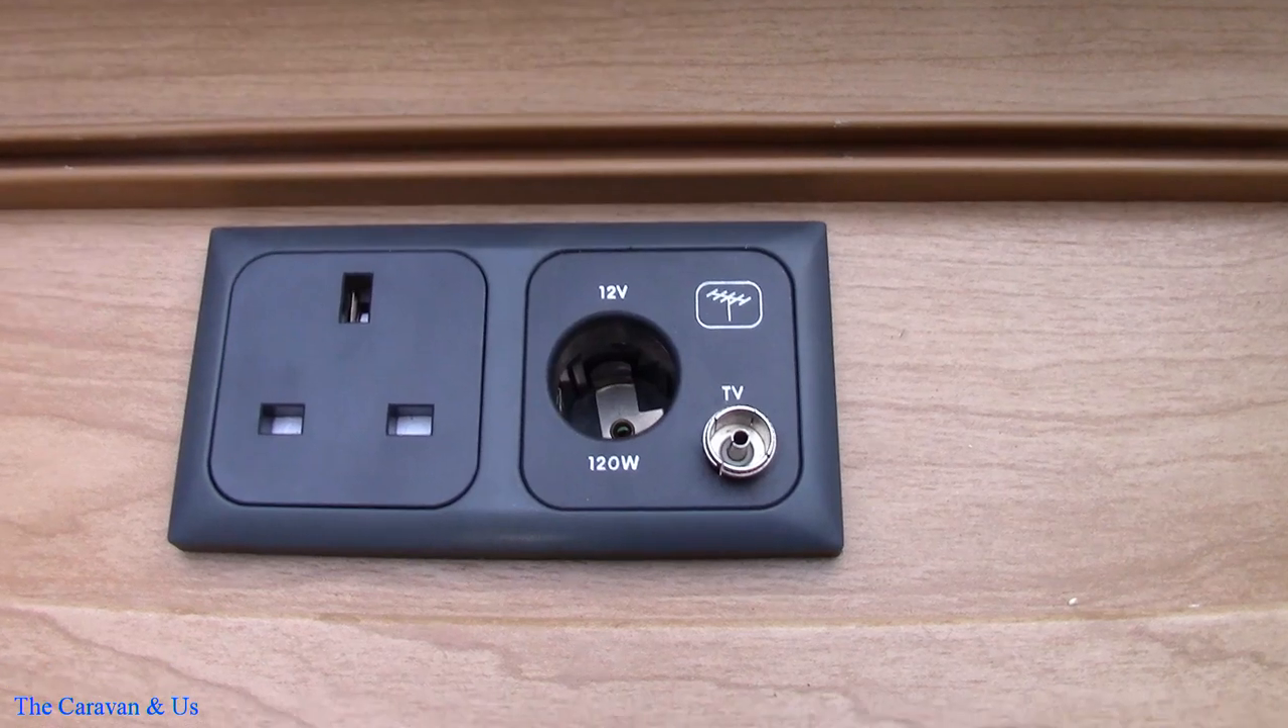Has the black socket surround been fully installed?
Yes.